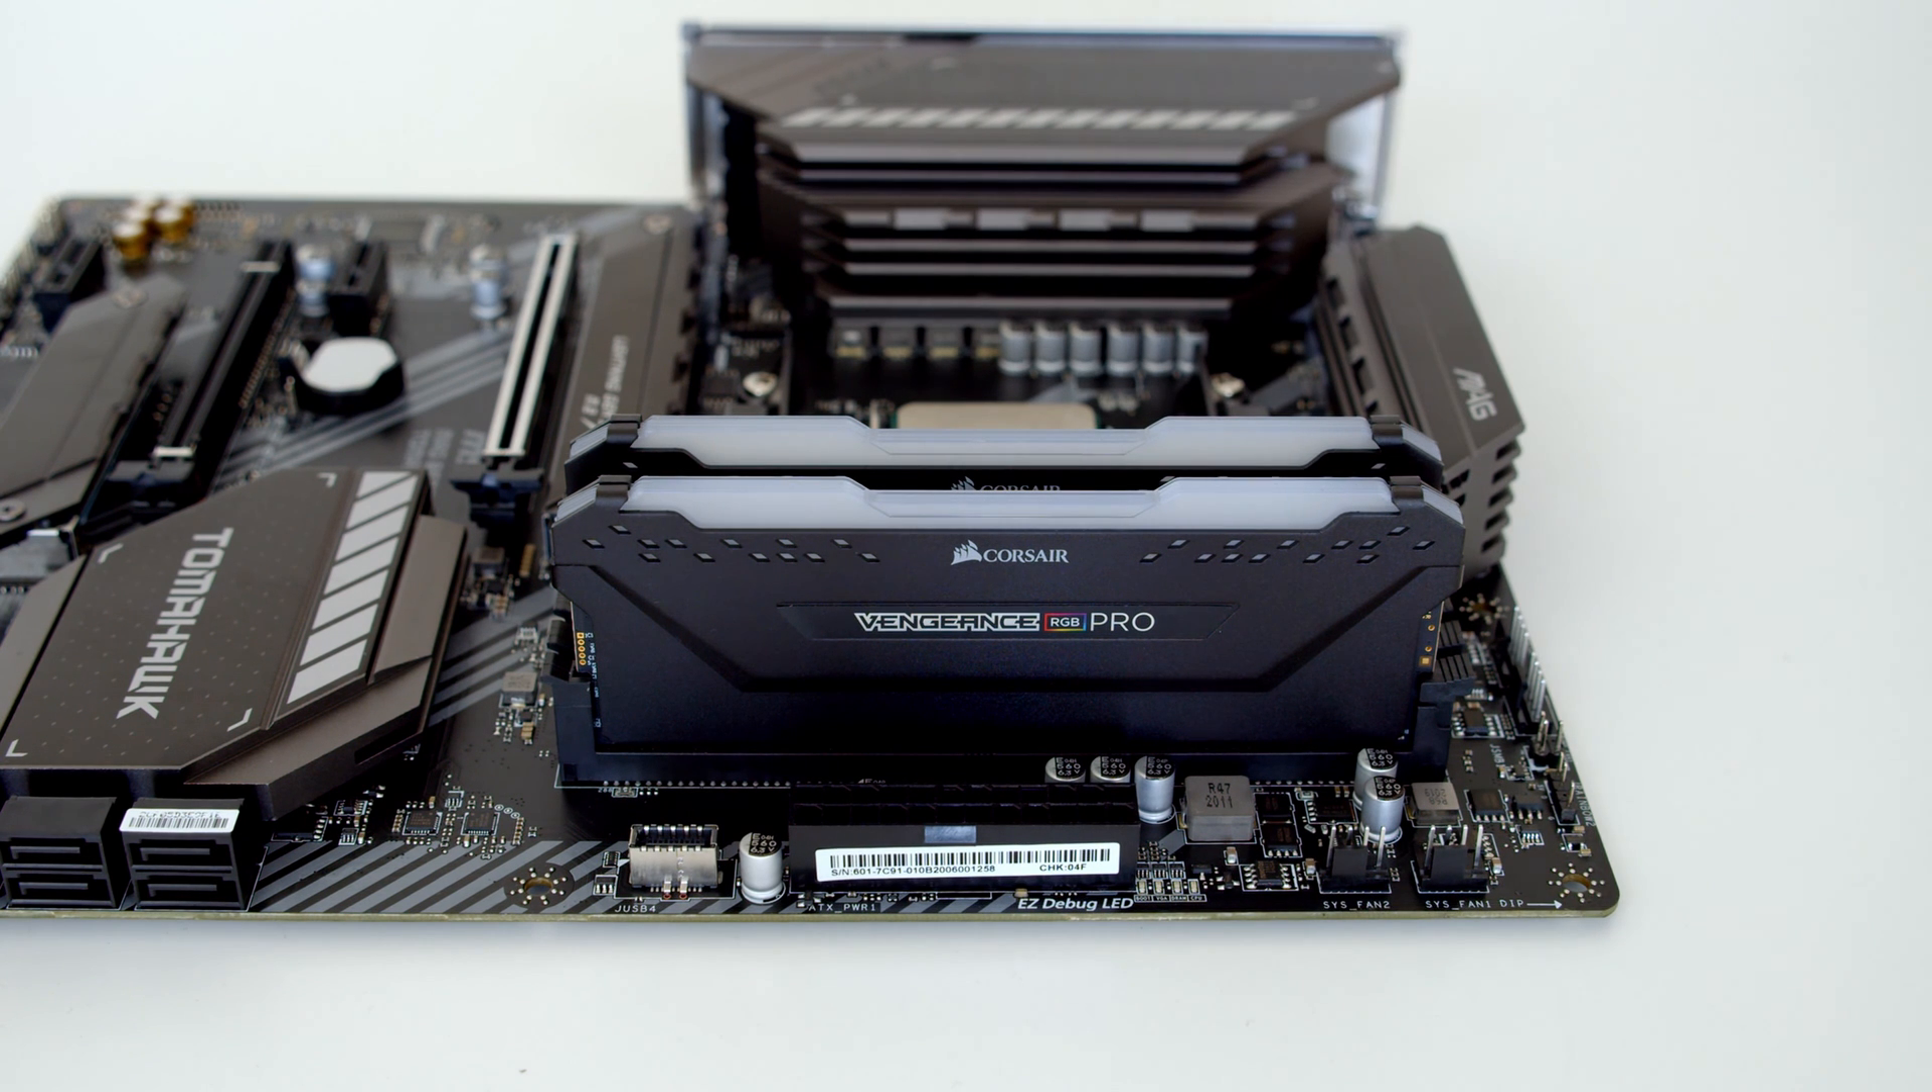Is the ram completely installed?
Yes.